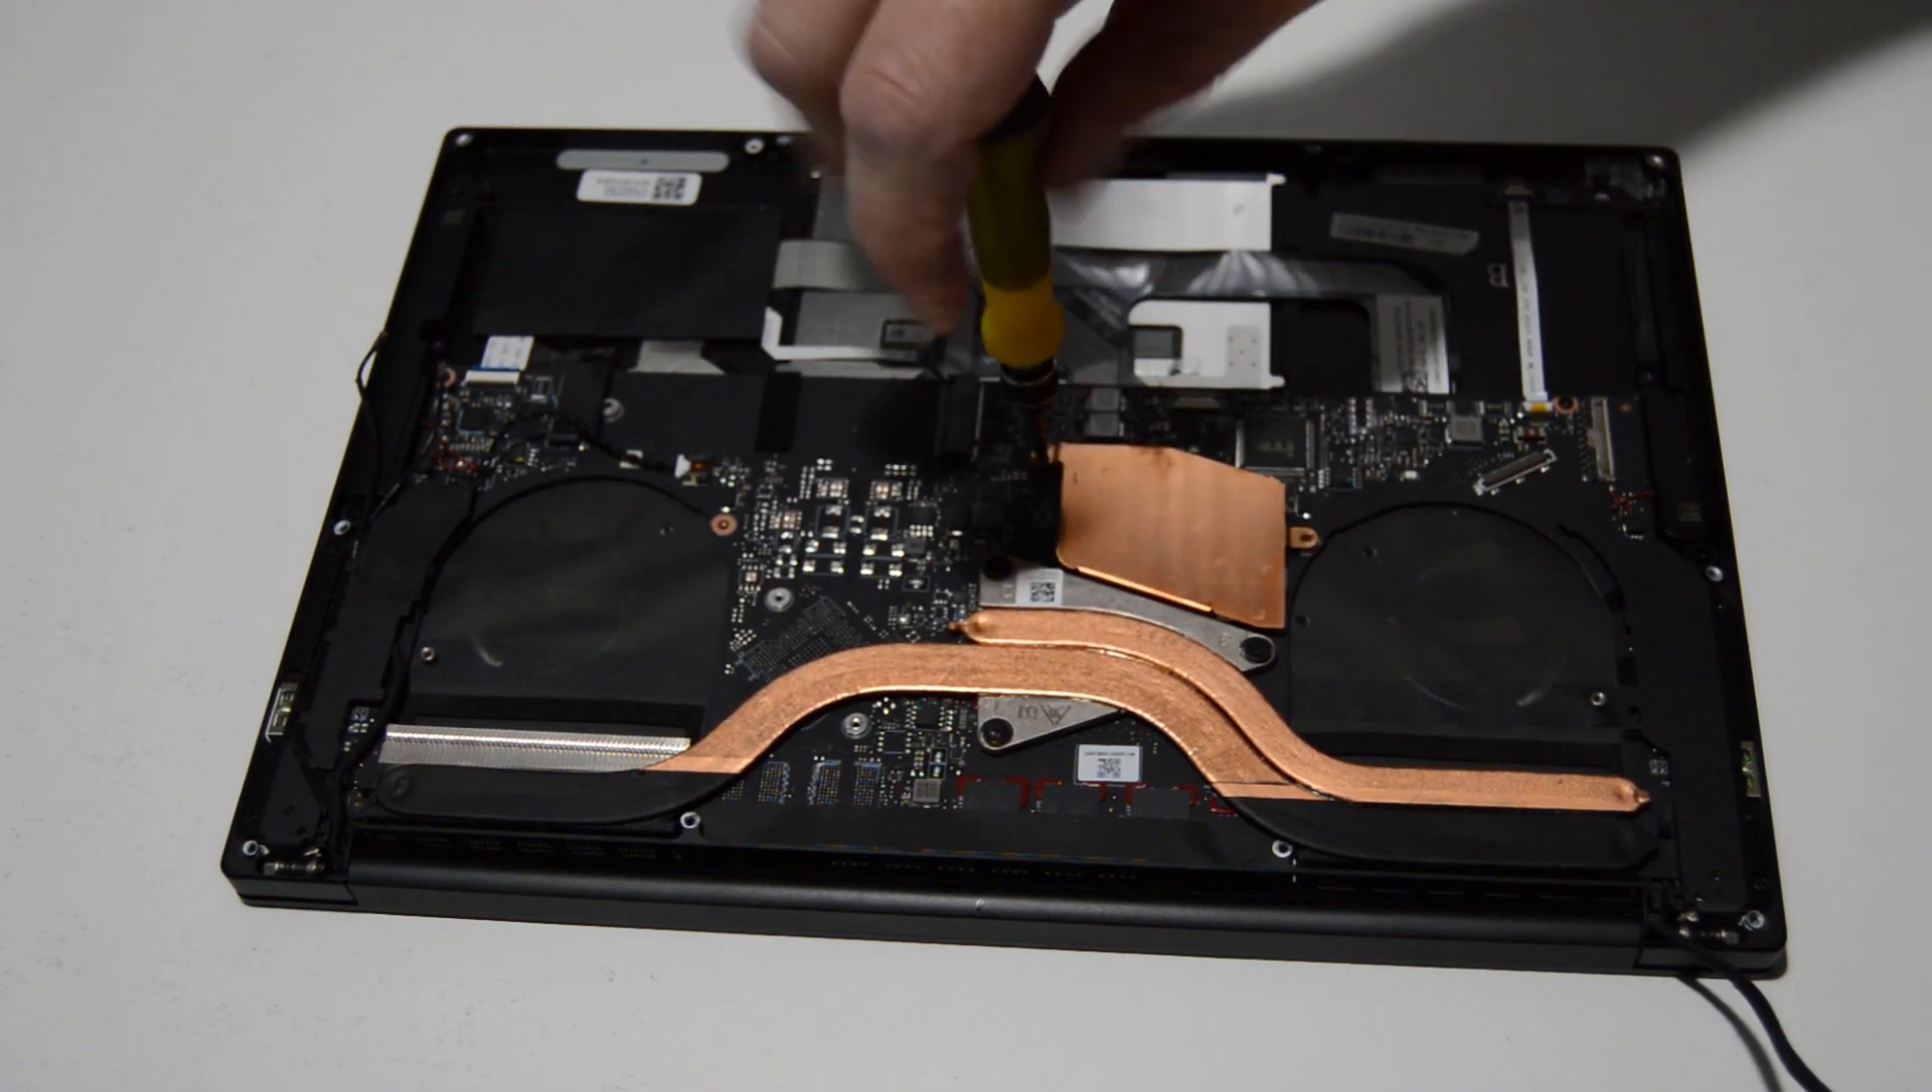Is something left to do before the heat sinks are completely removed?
Yes.